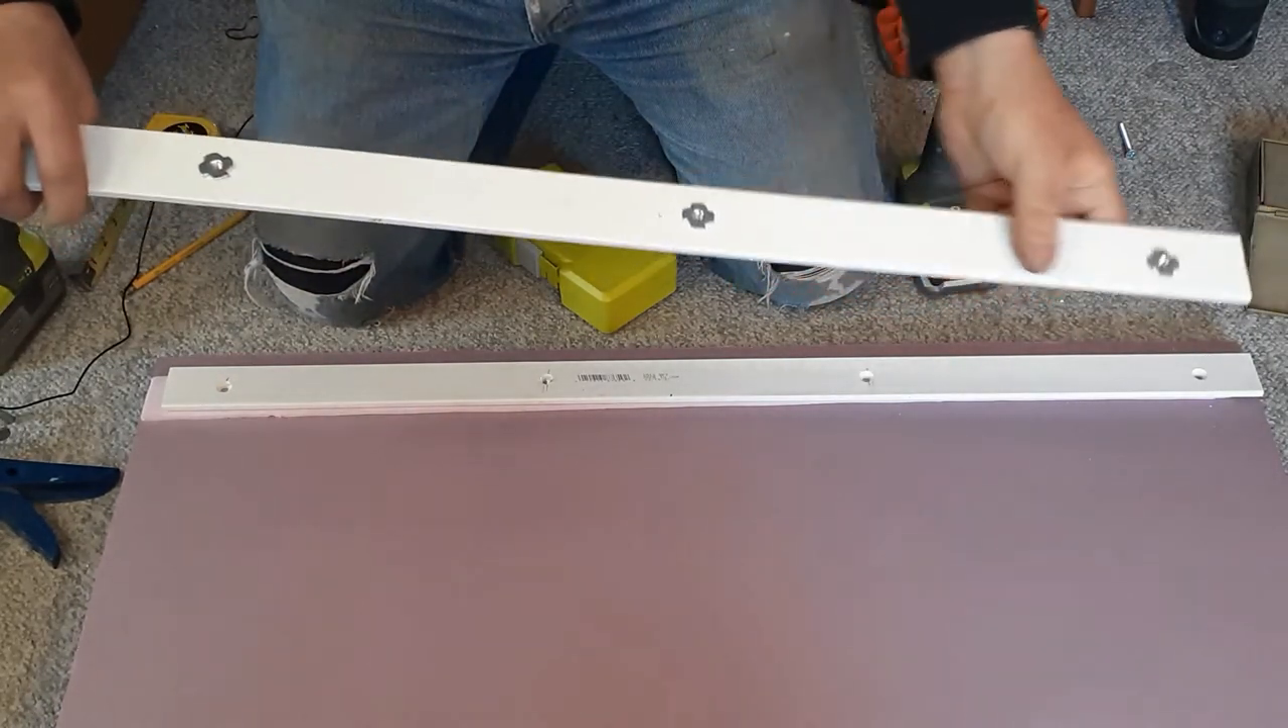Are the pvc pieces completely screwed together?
No.